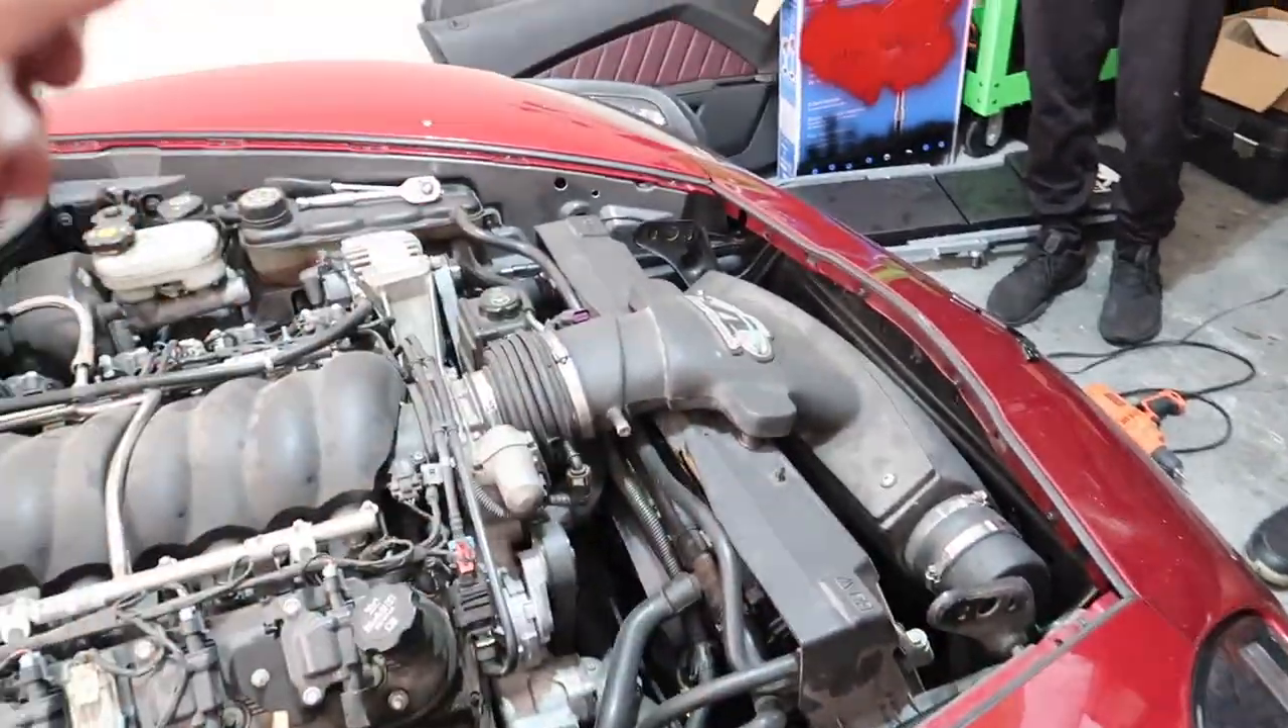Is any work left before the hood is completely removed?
No.